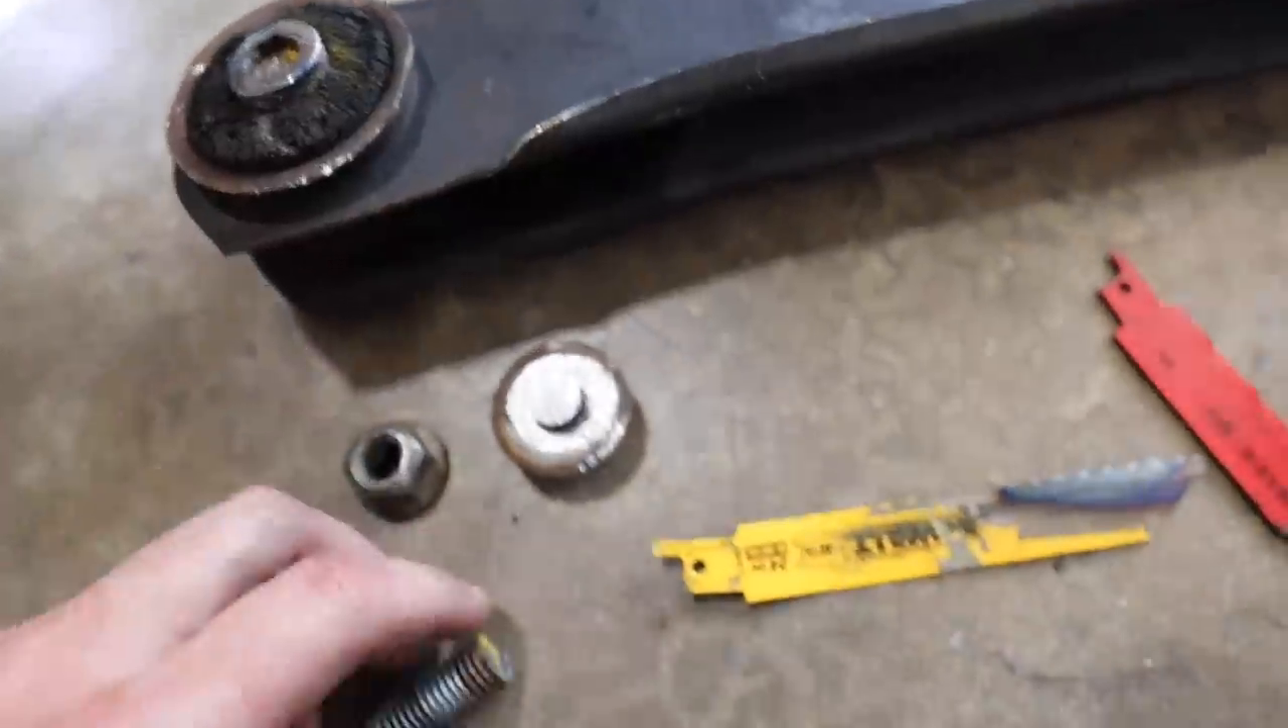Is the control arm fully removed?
Yes.